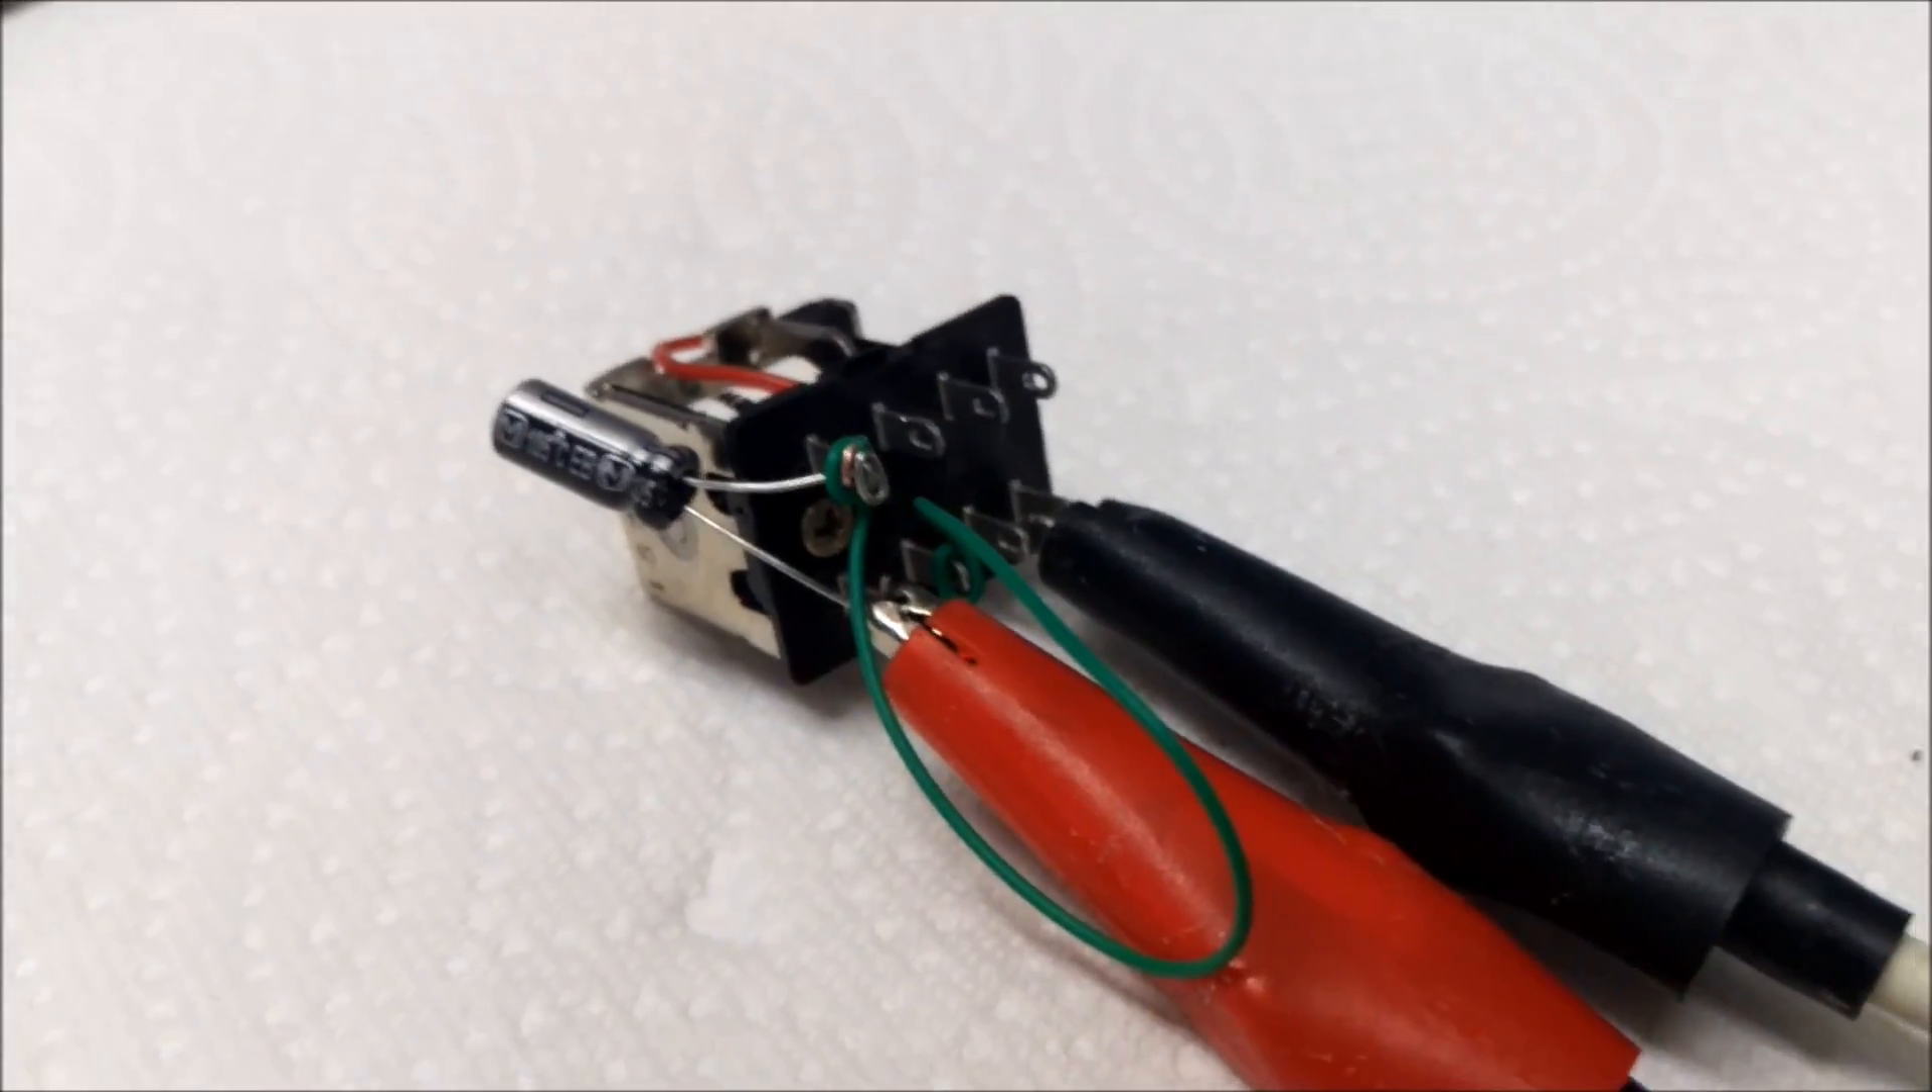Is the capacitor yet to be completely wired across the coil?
No.